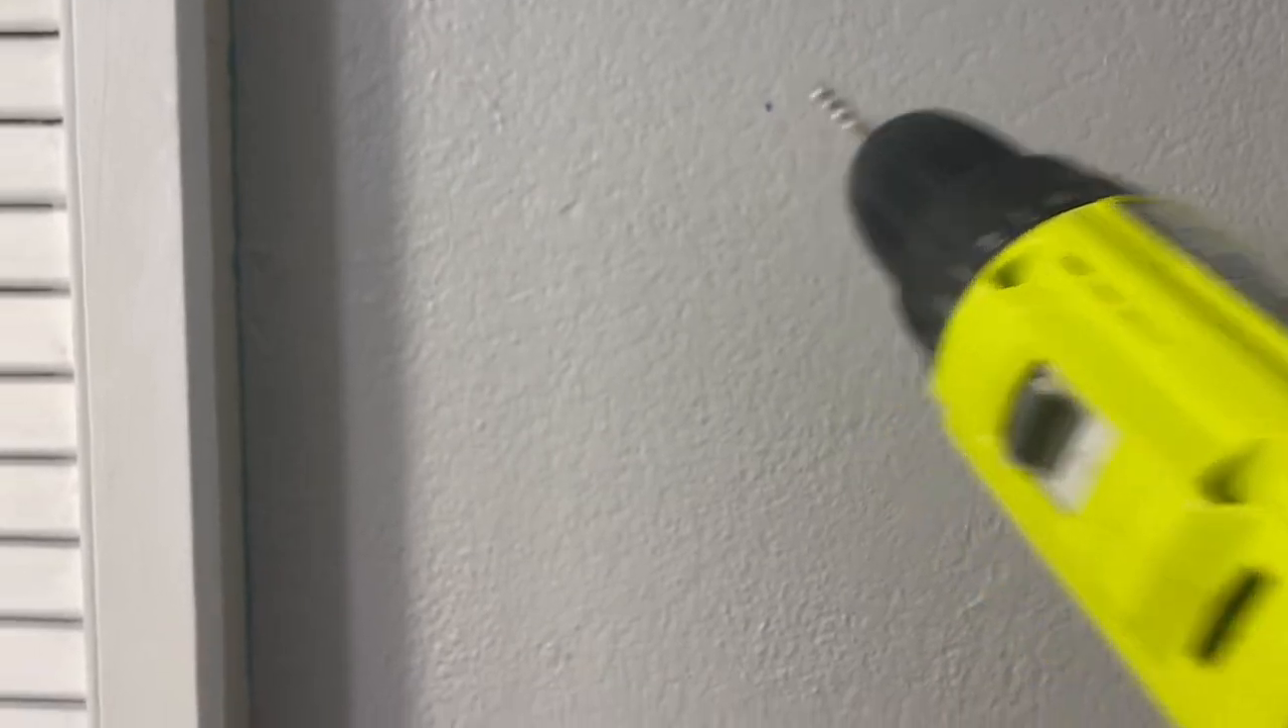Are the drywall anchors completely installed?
No.